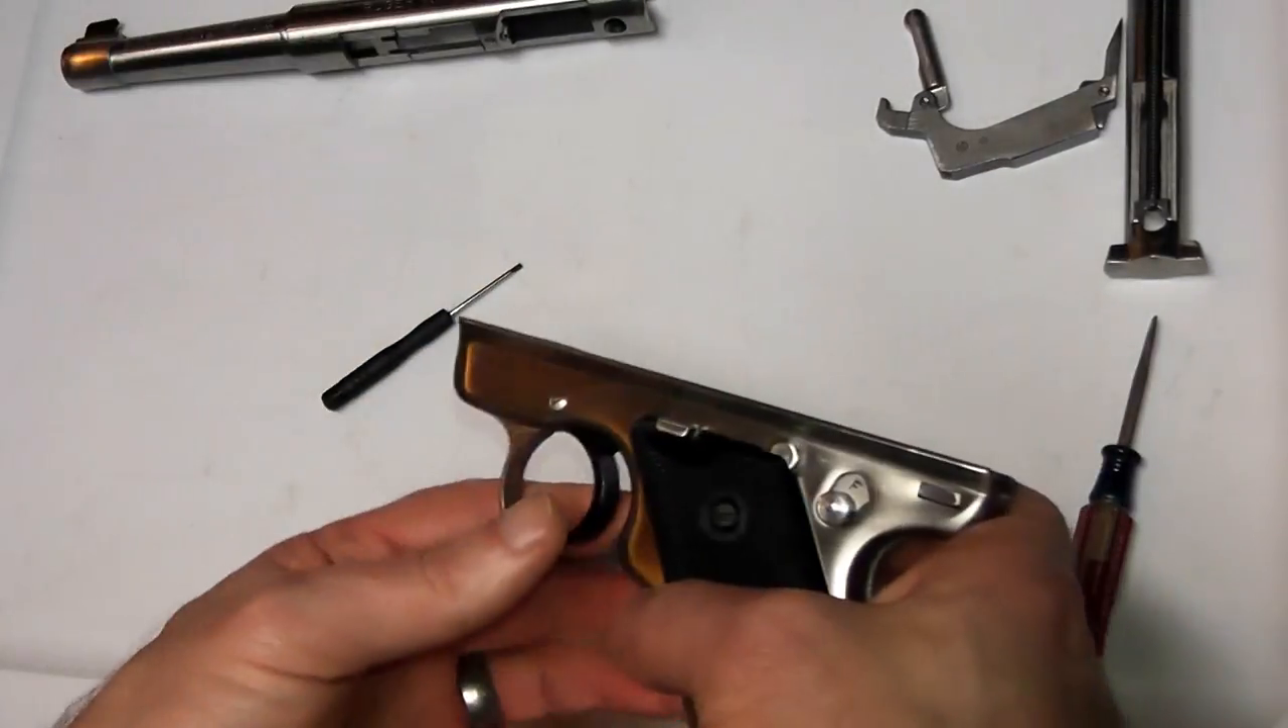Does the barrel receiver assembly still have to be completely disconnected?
No.